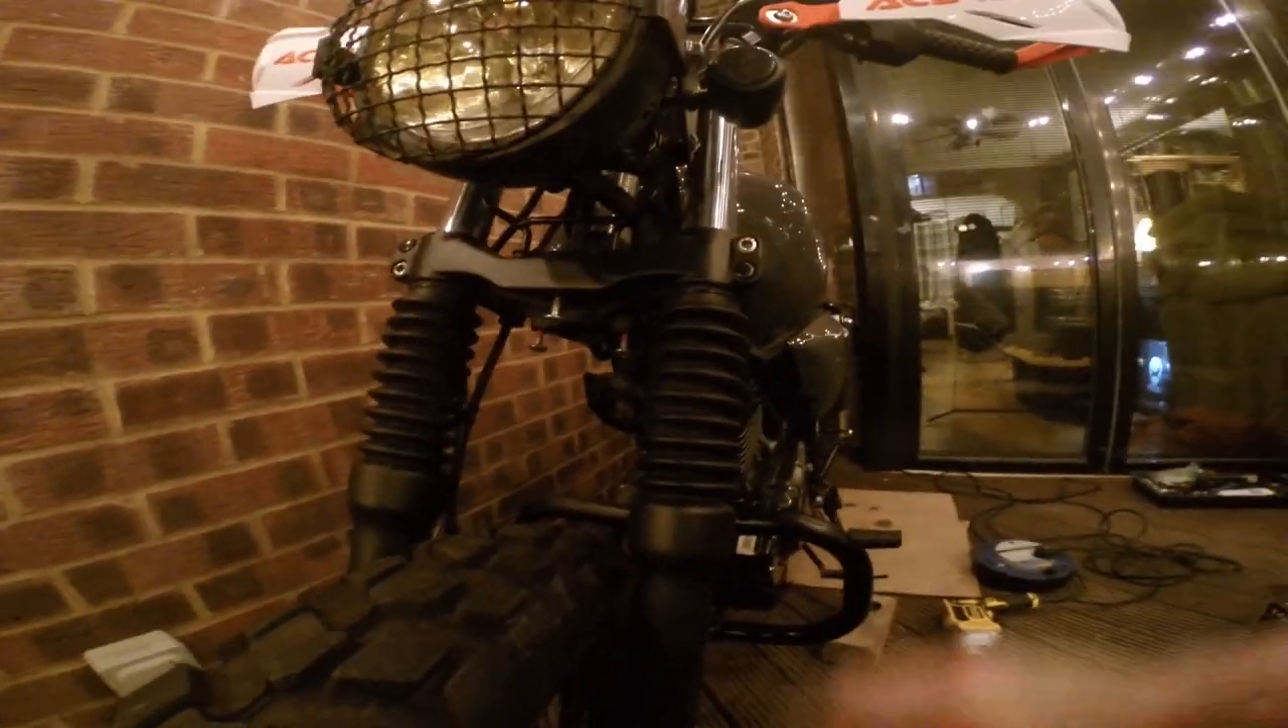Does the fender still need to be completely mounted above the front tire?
Yes.